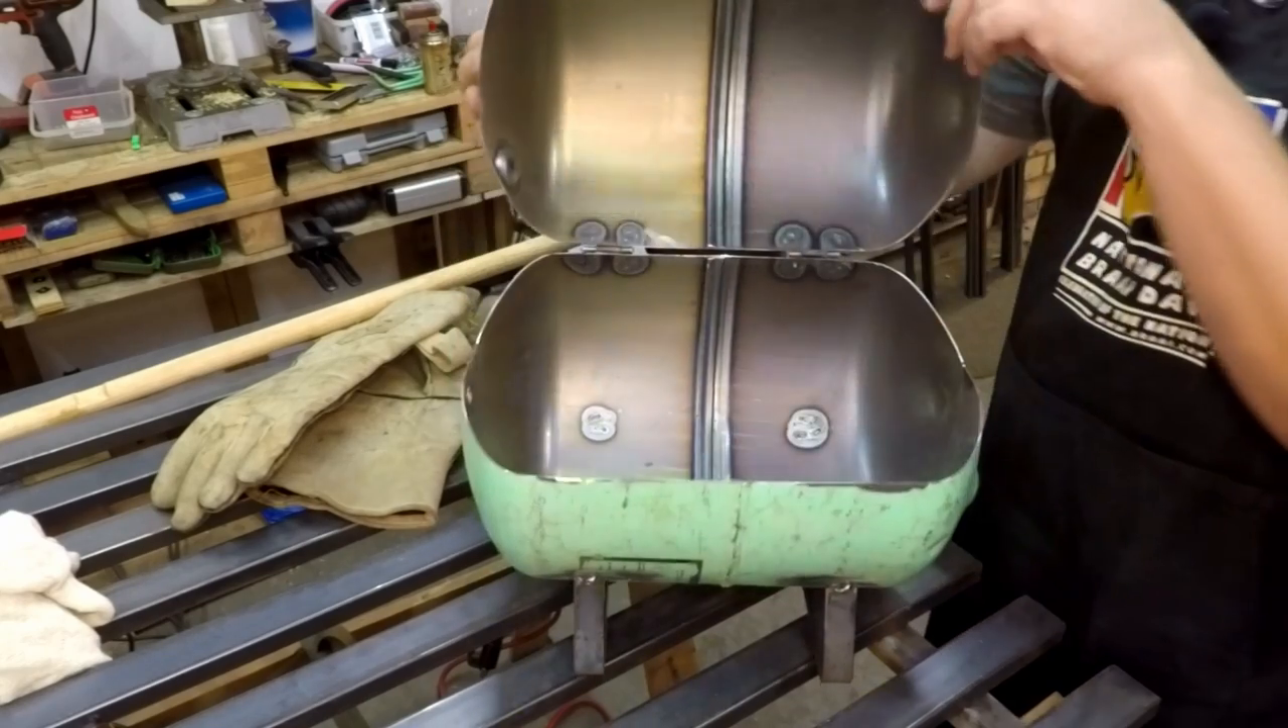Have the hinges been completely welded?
Yes.